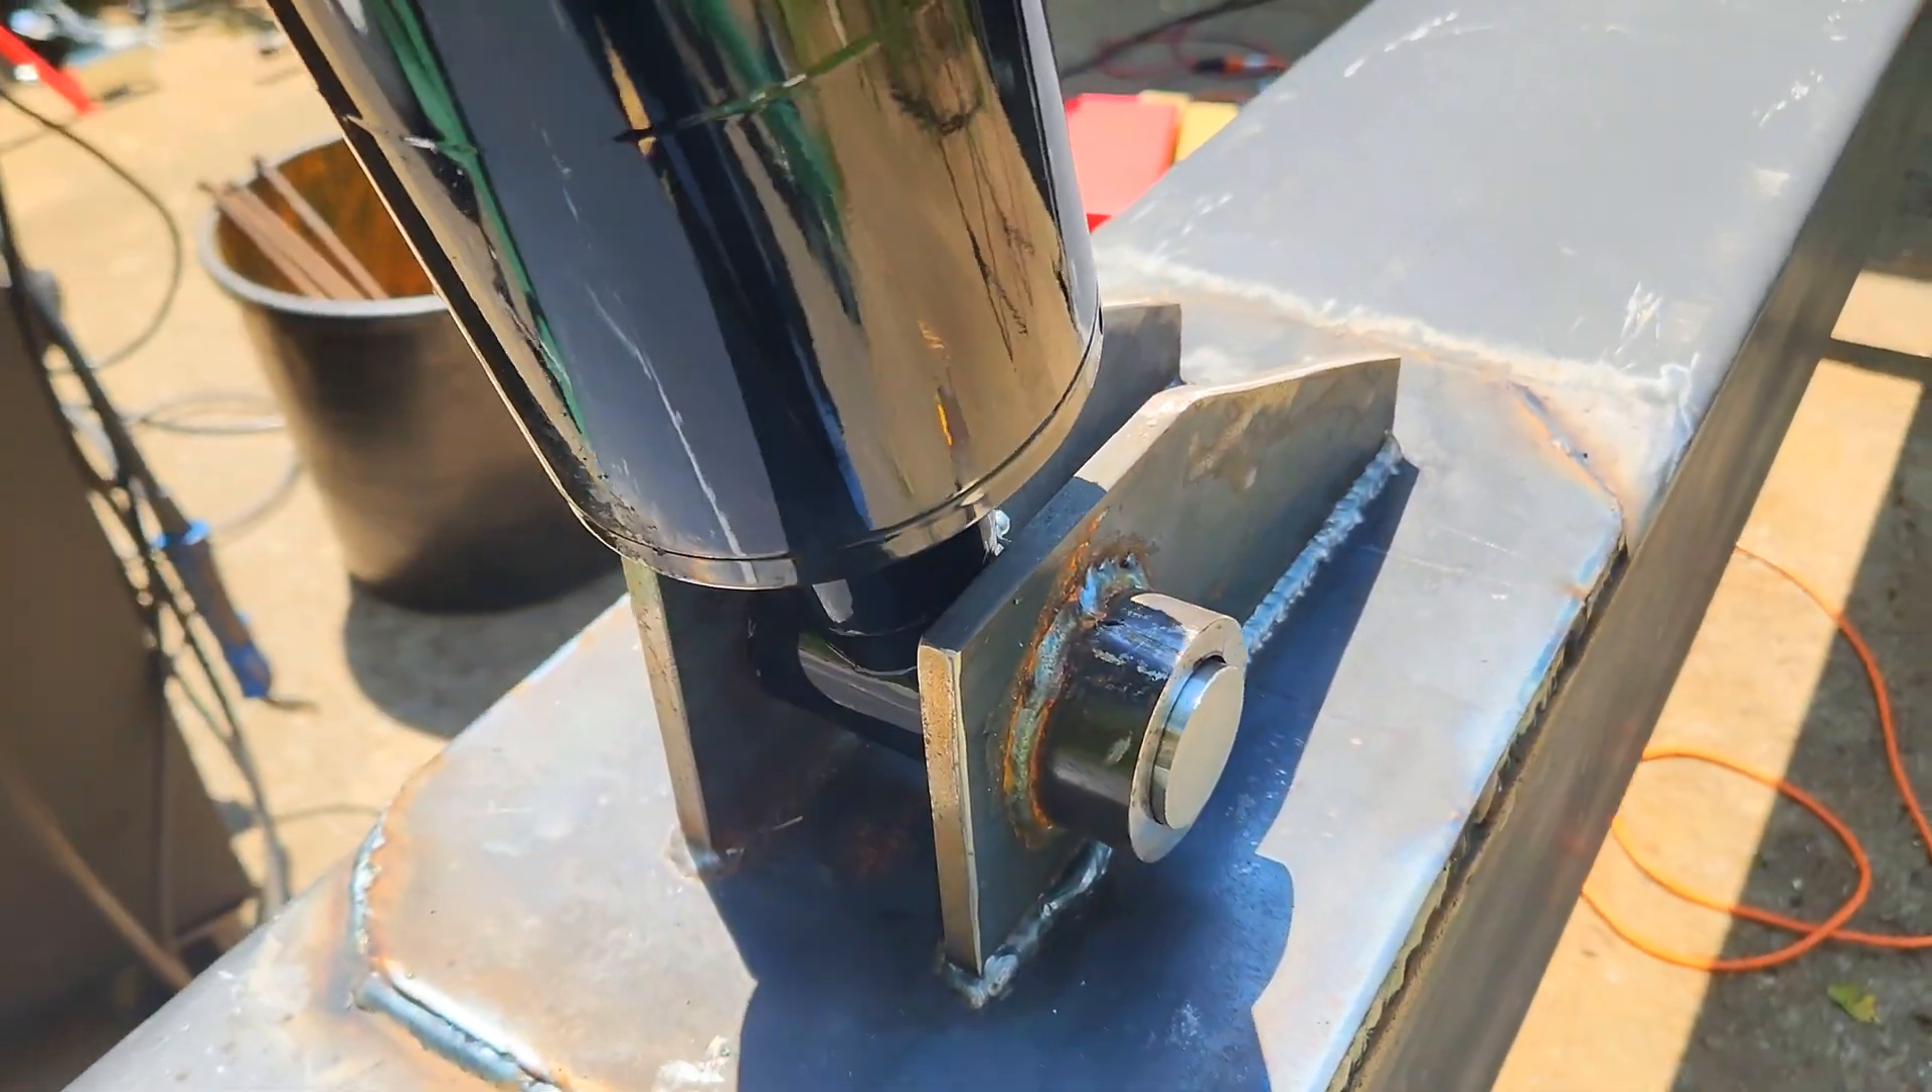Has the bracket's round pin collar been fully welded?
Yes.